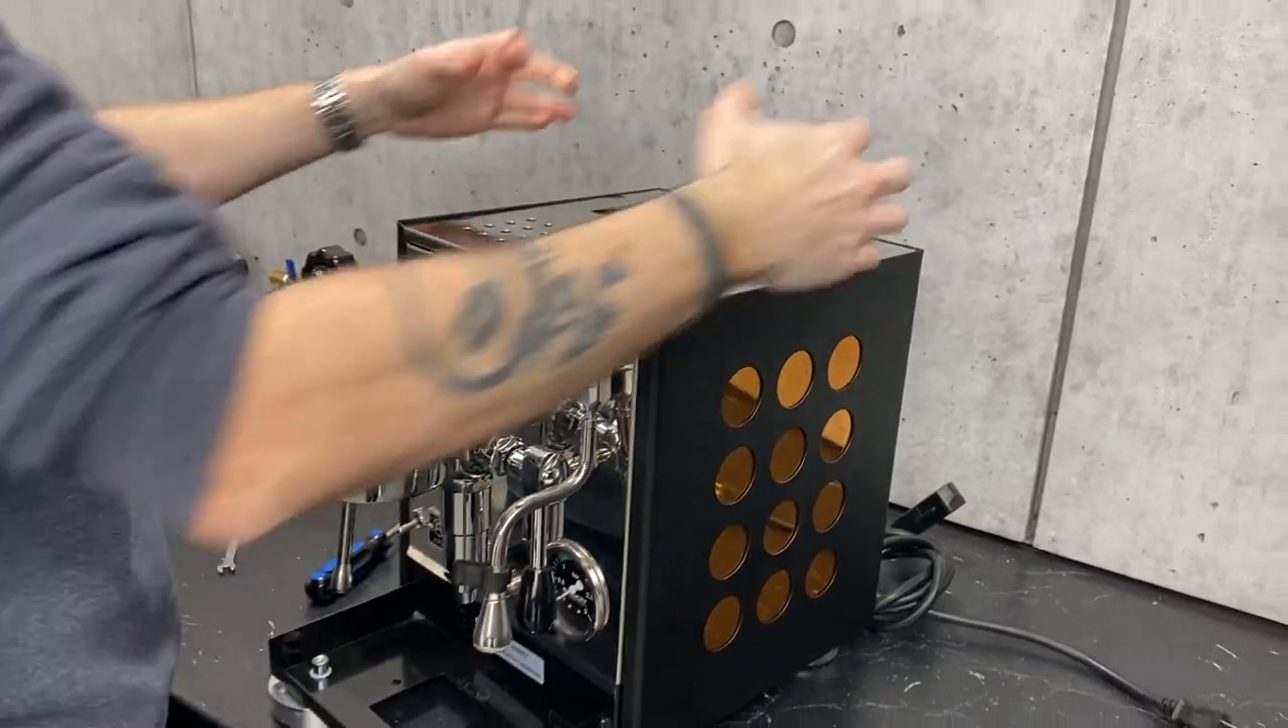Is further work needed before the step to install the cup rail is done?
Yes.